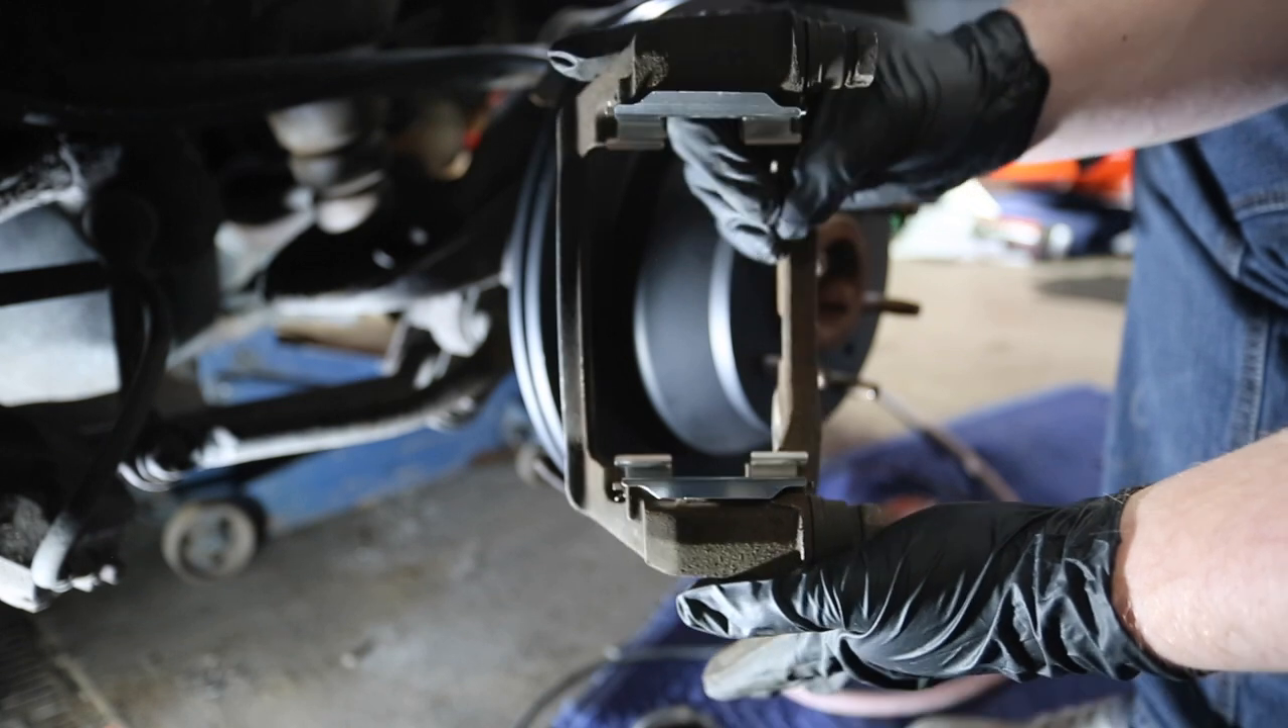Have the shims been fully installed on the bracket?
Yes.